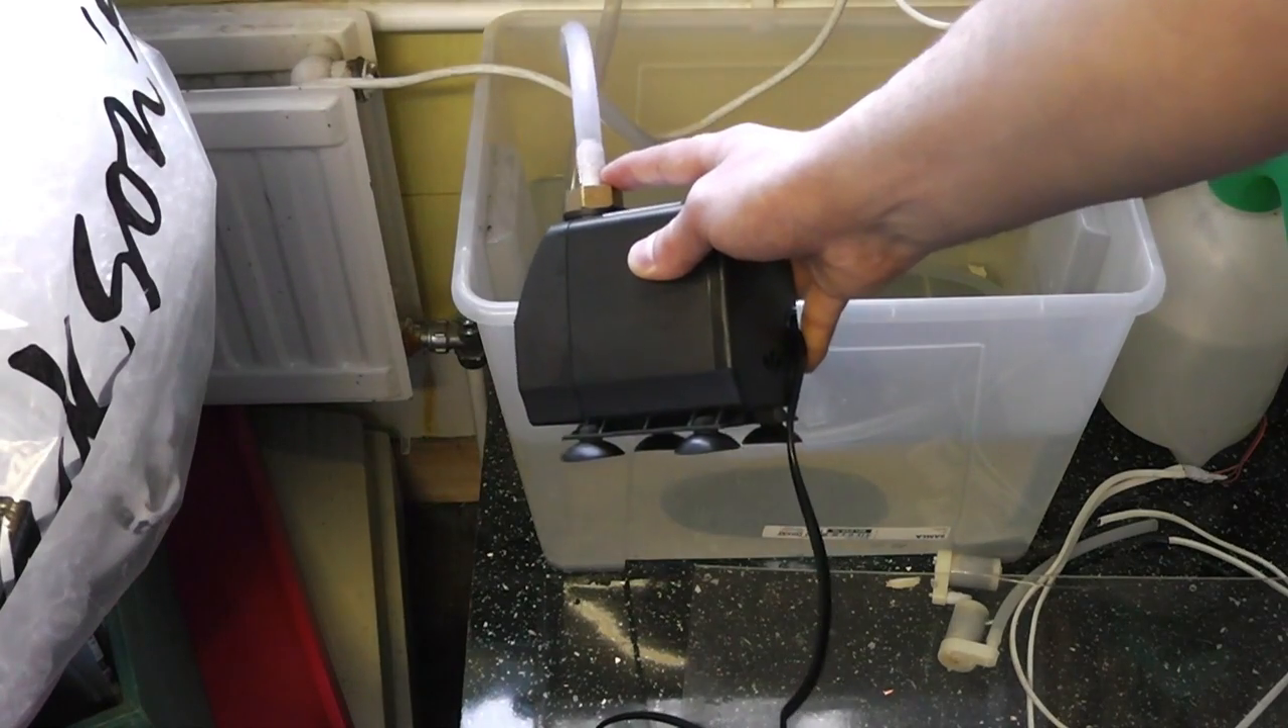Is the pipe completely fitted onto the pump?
Yes.